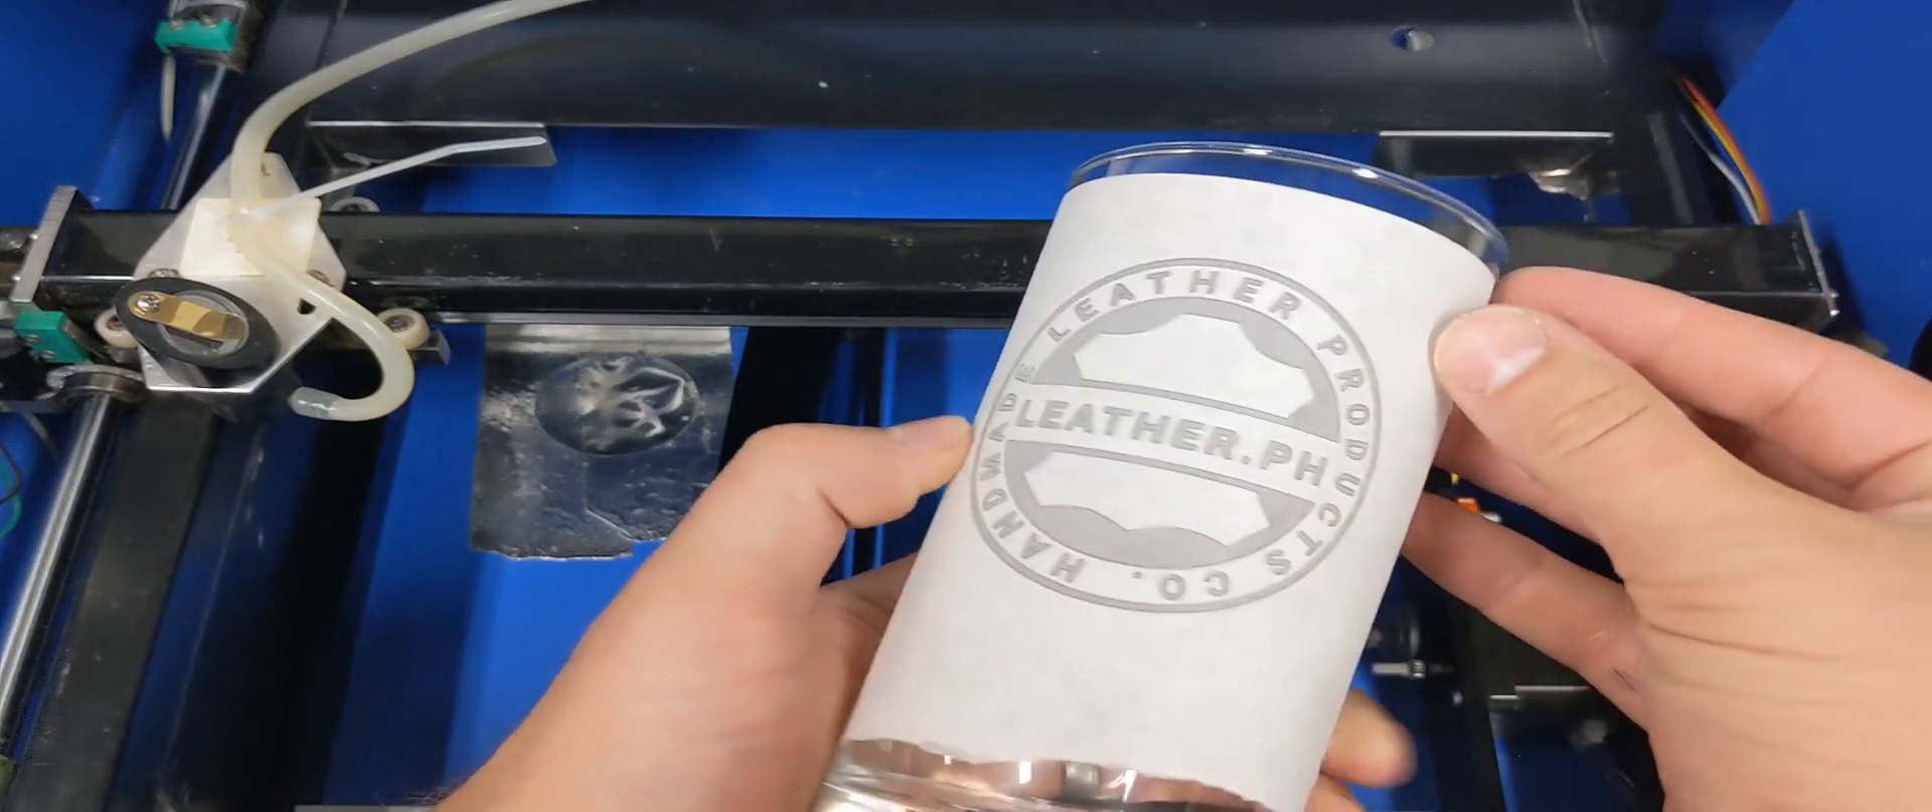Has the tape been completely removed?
No.